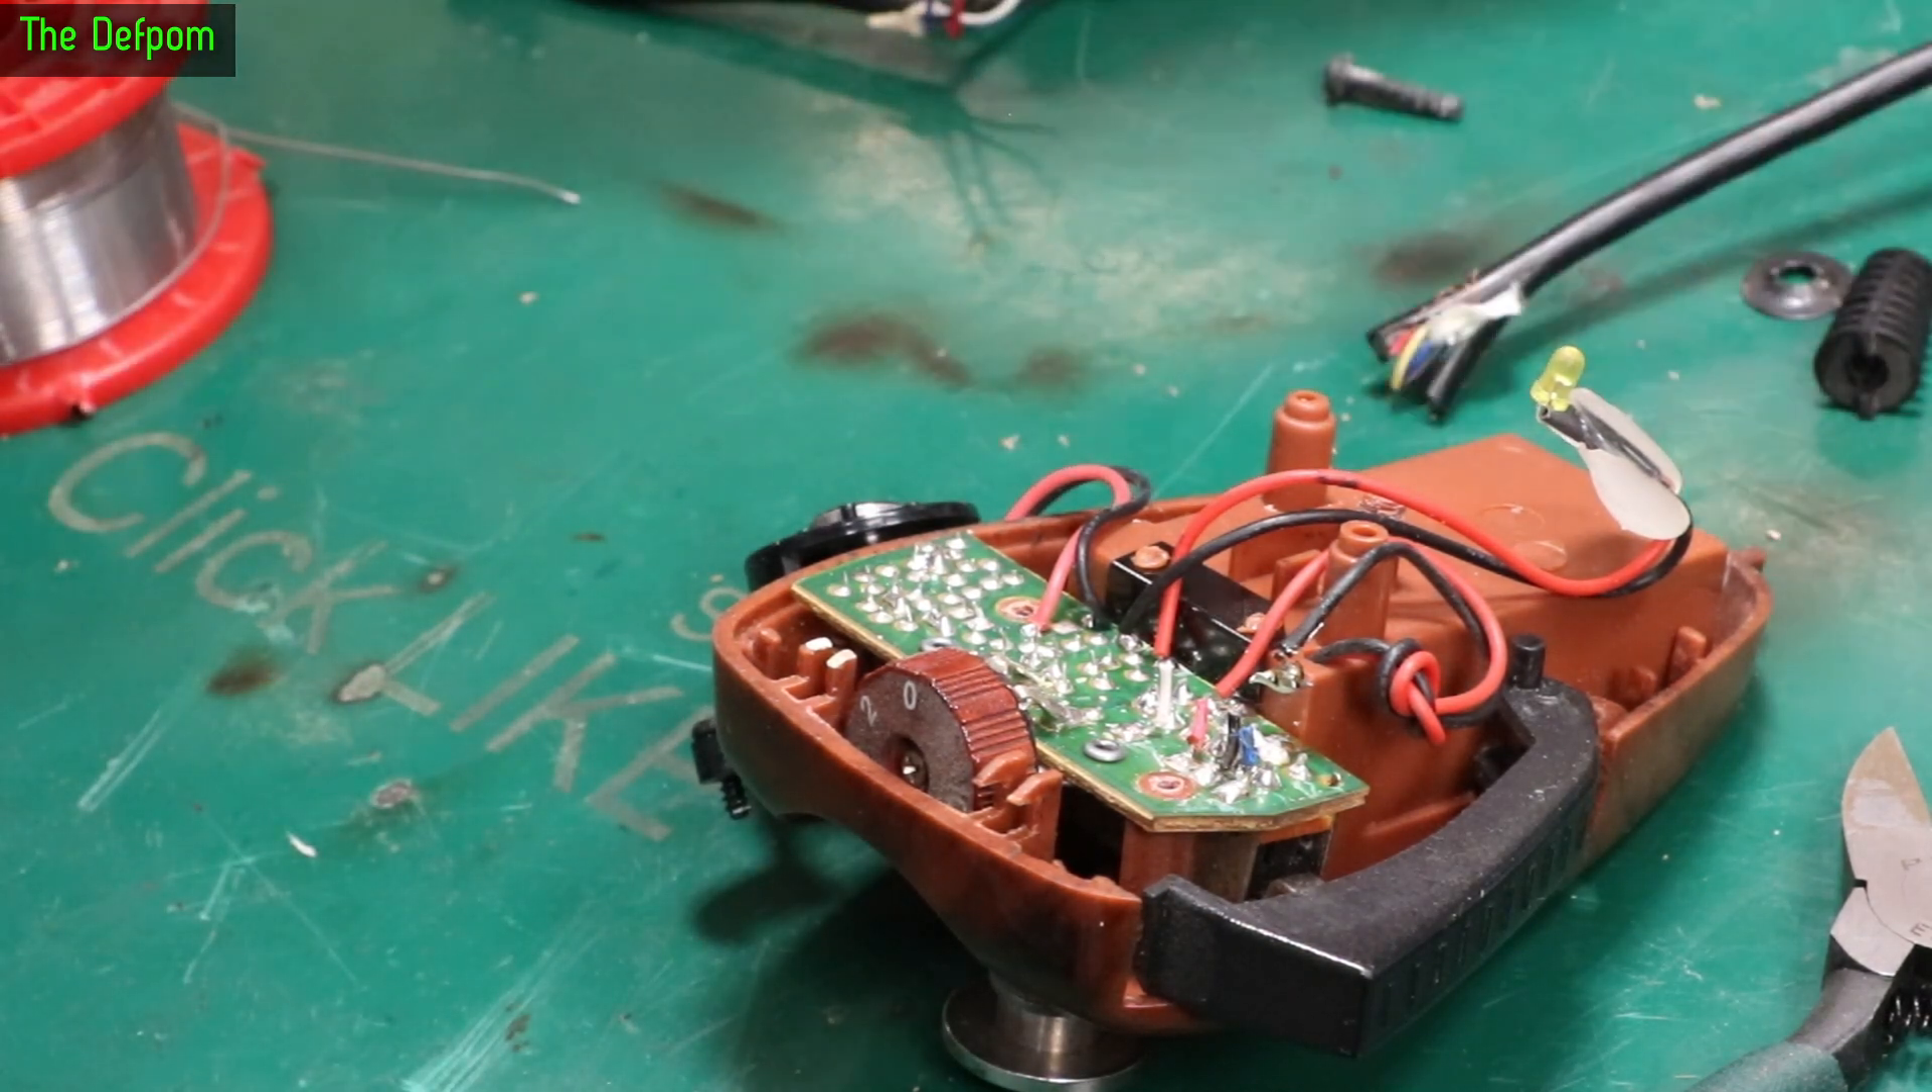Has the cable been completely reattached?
No.